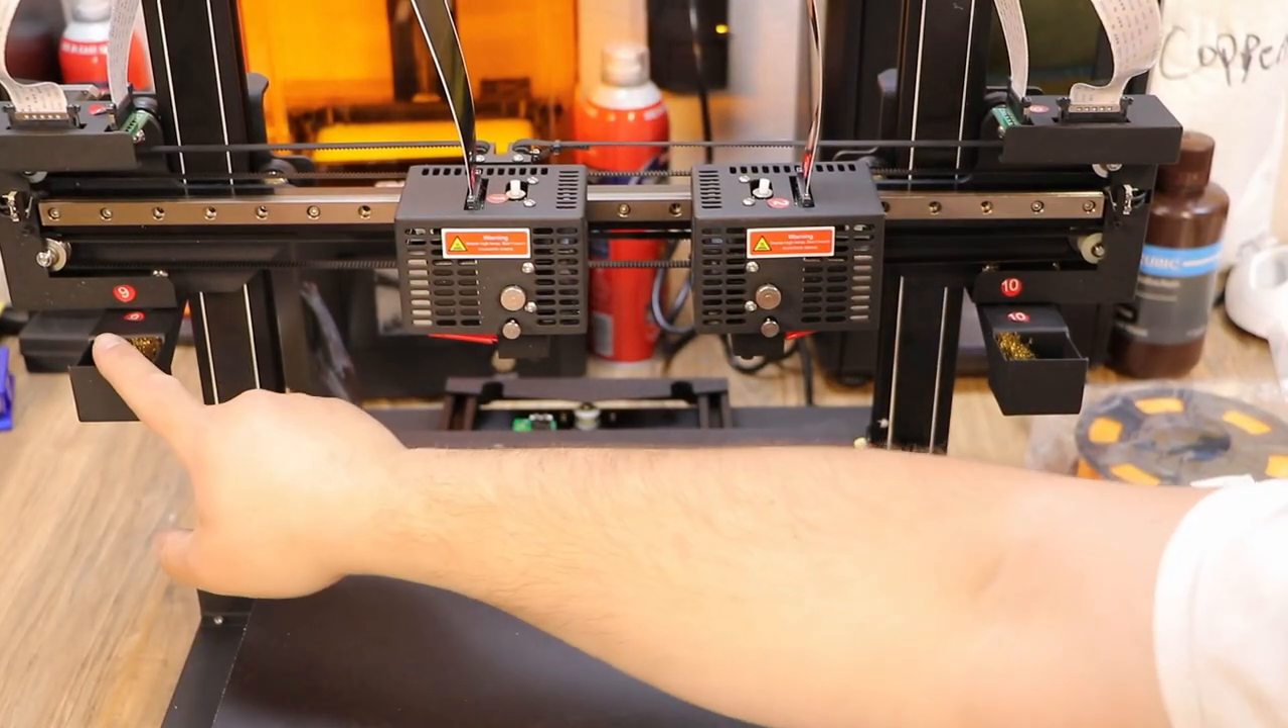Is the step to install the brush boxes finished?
Yes.